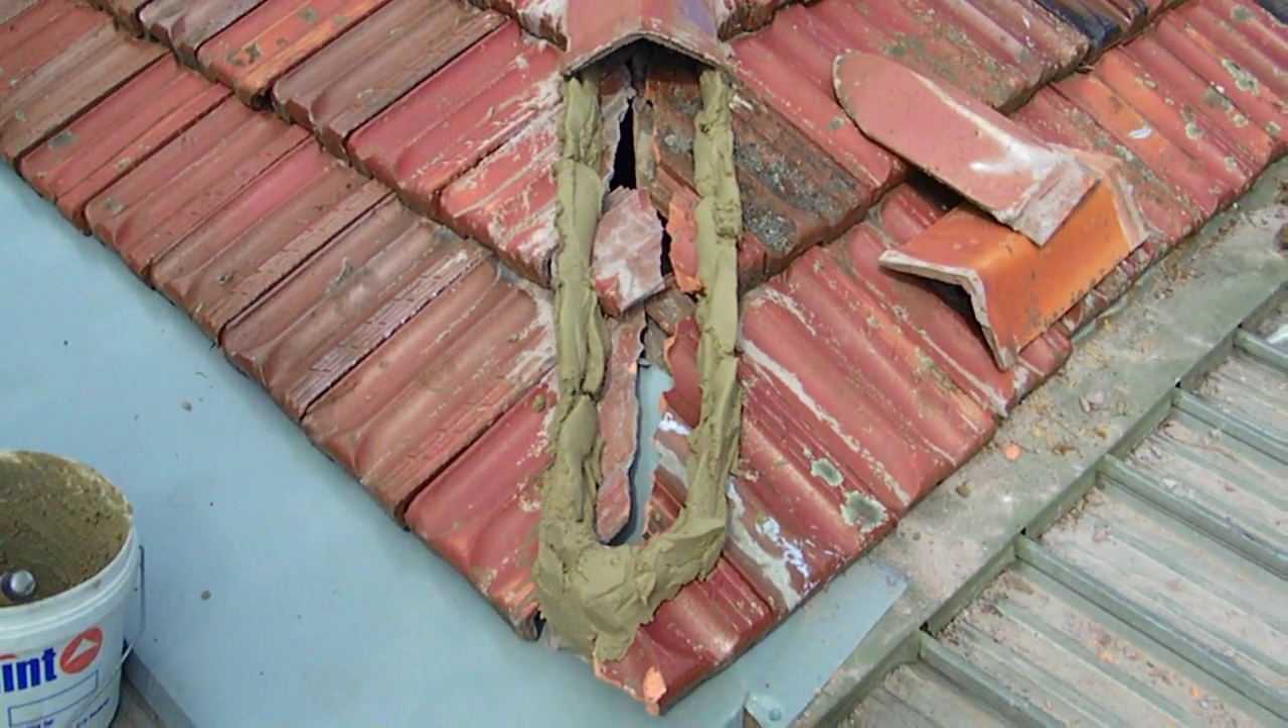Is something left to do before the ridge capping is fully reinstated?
Yes.